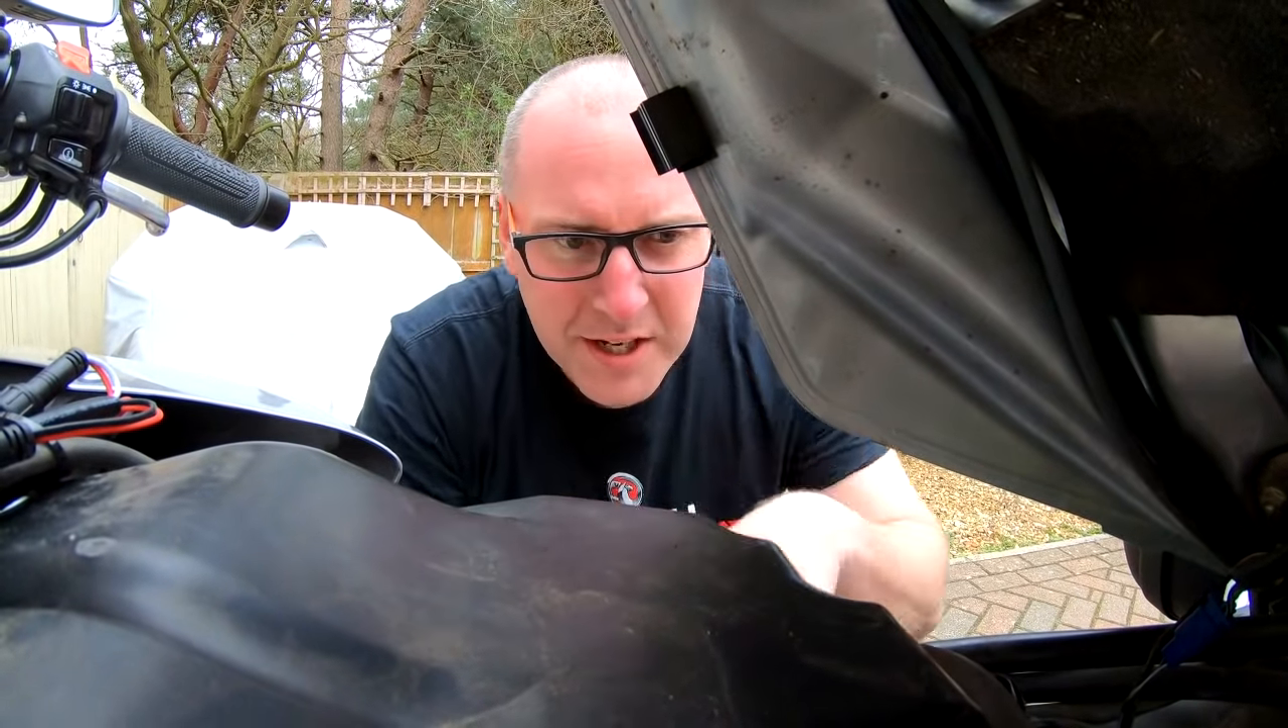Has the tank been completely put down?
No.